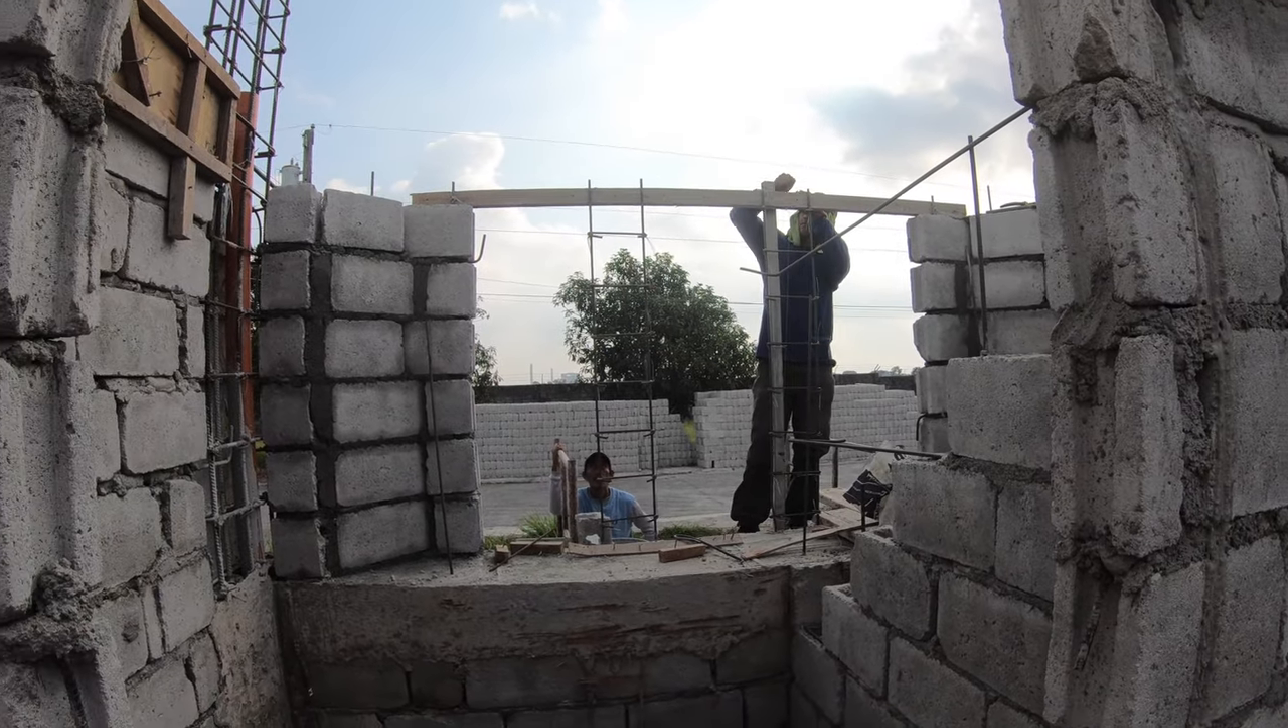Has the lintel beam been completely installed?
No.